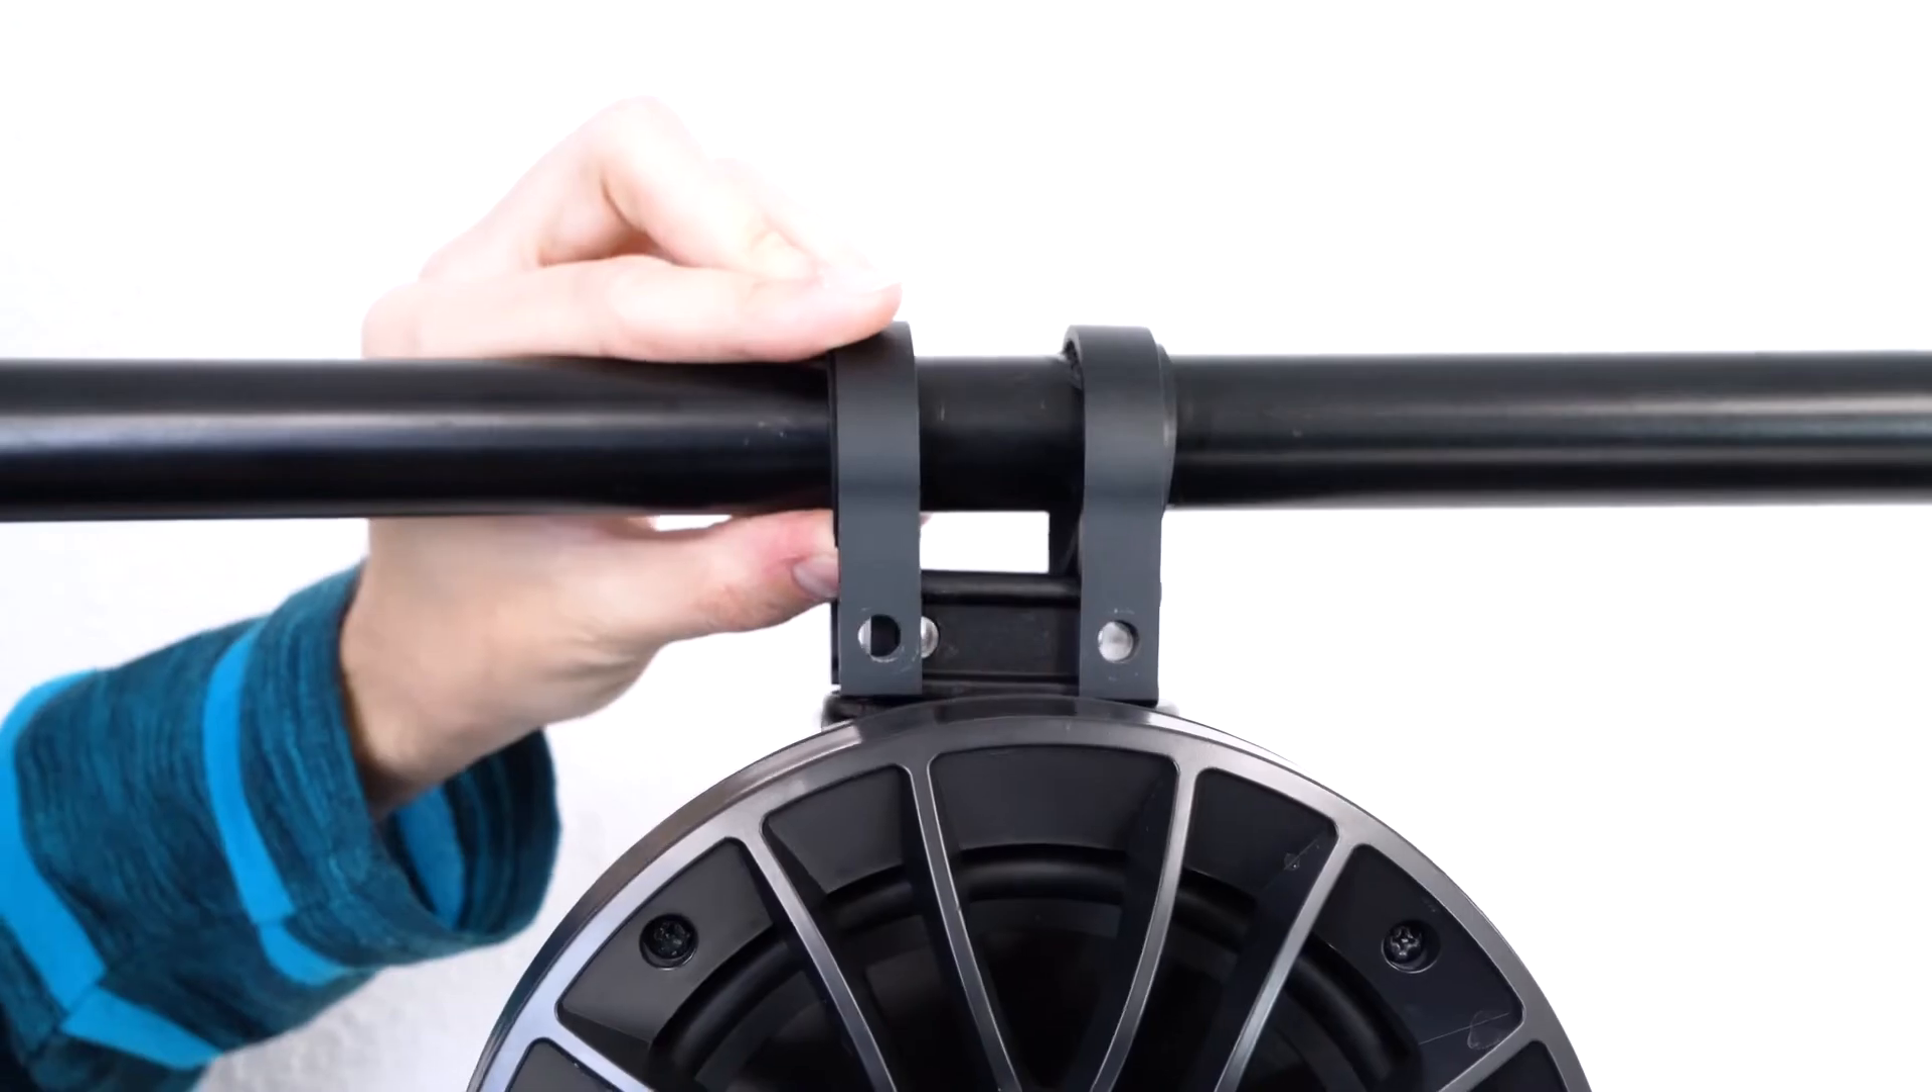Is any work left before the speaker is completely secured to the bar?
Yes.